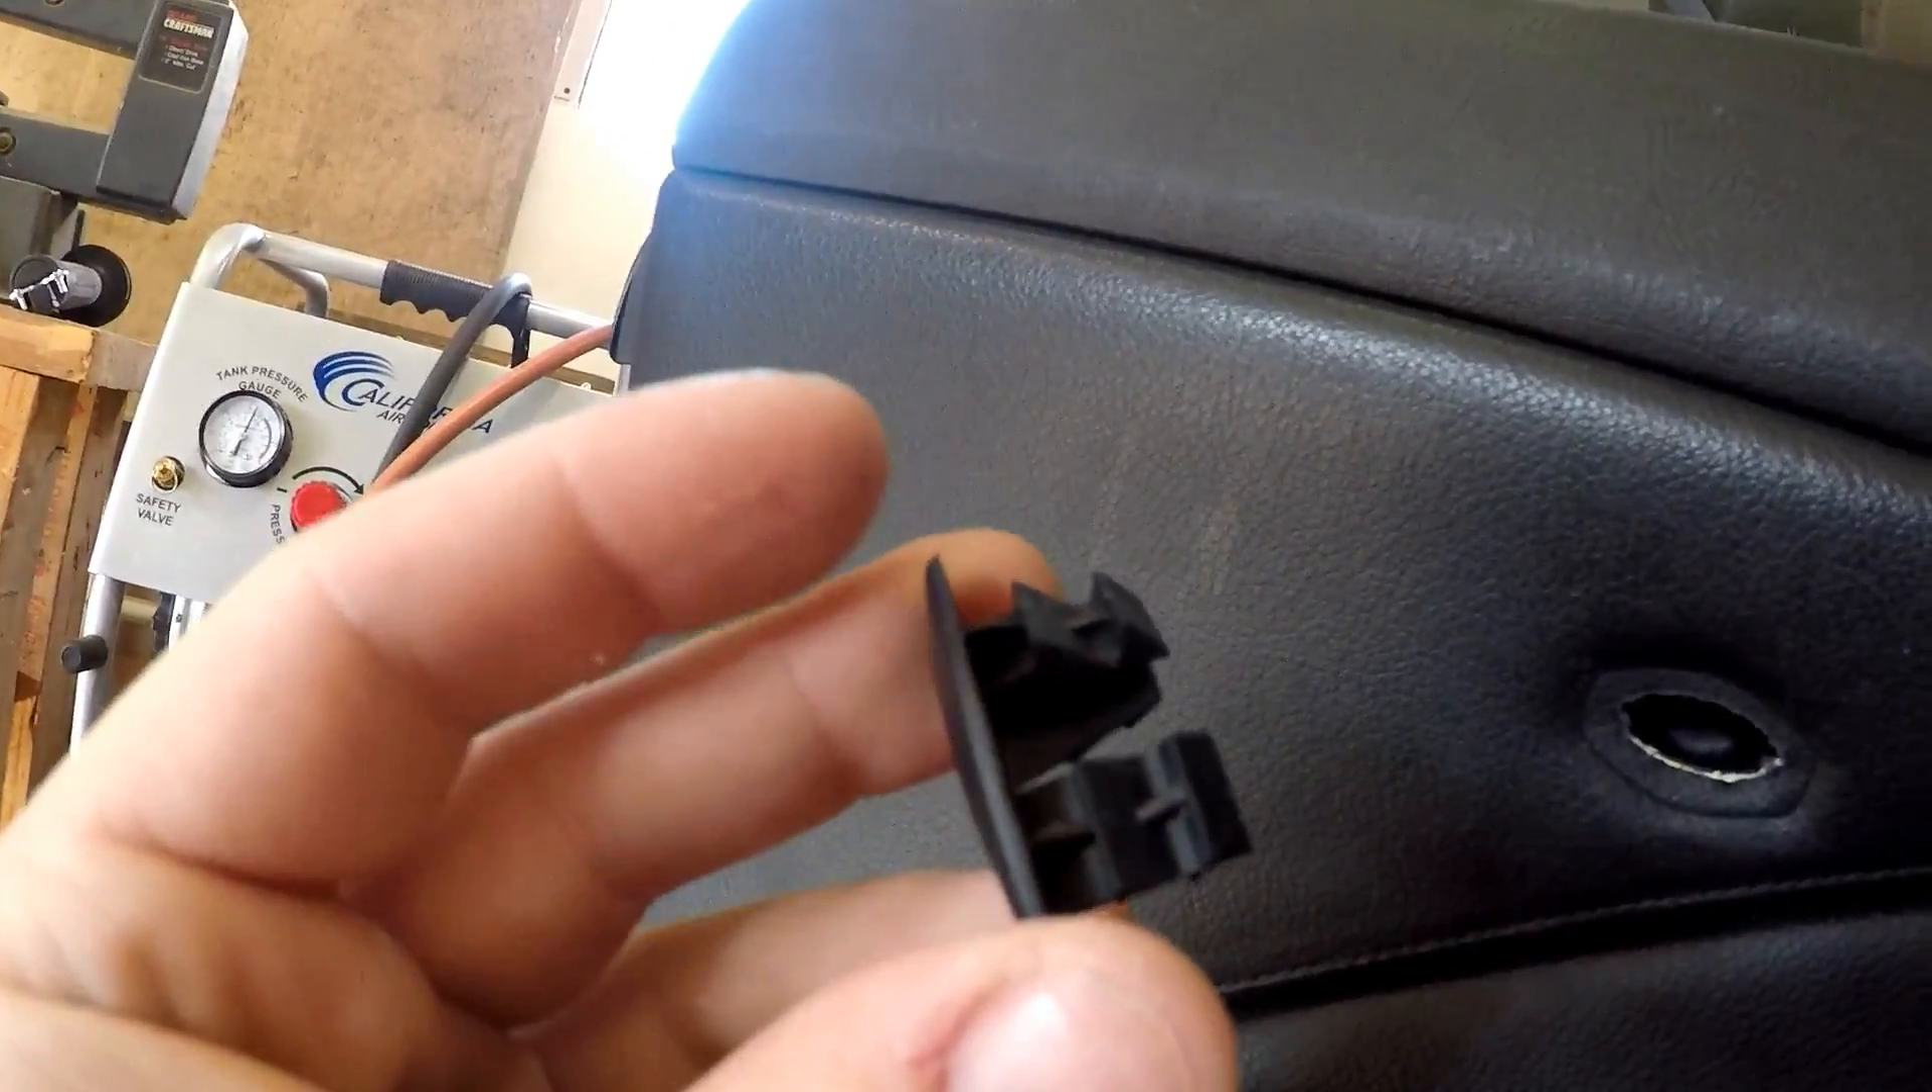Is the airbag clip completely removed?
Yes.